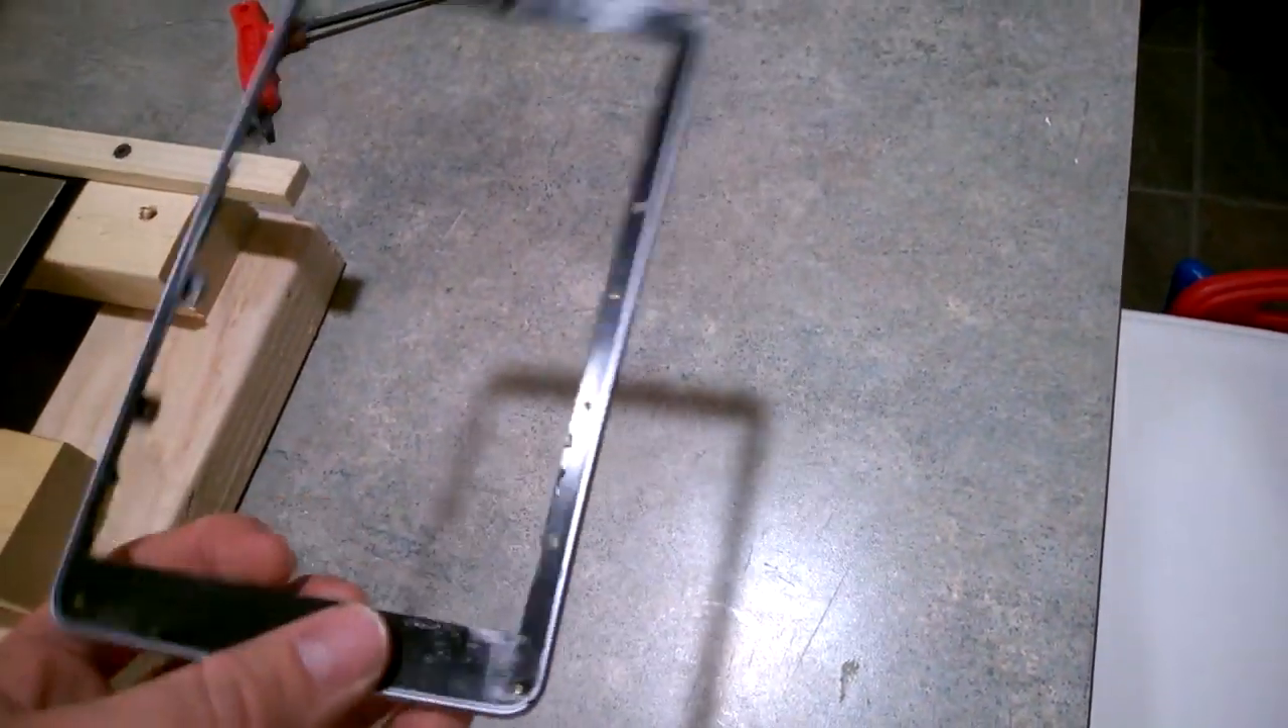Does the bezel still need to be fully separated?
No.